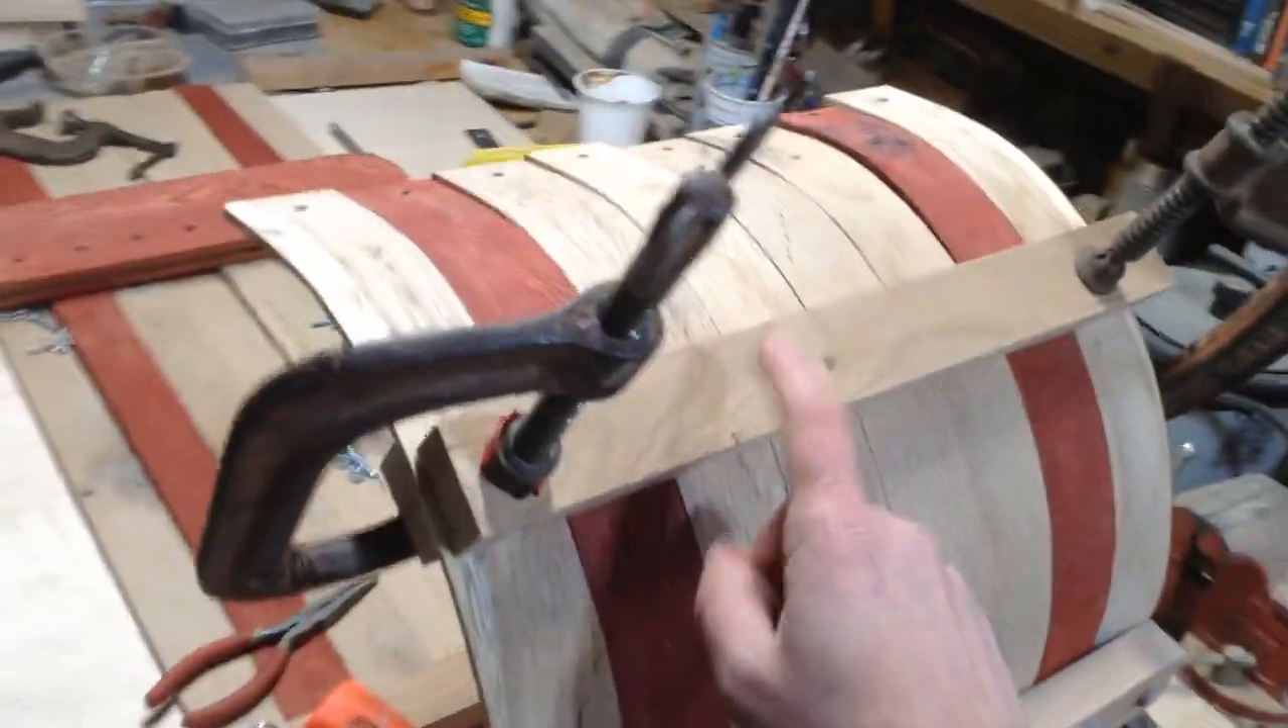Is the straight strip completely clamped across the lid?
Yes.